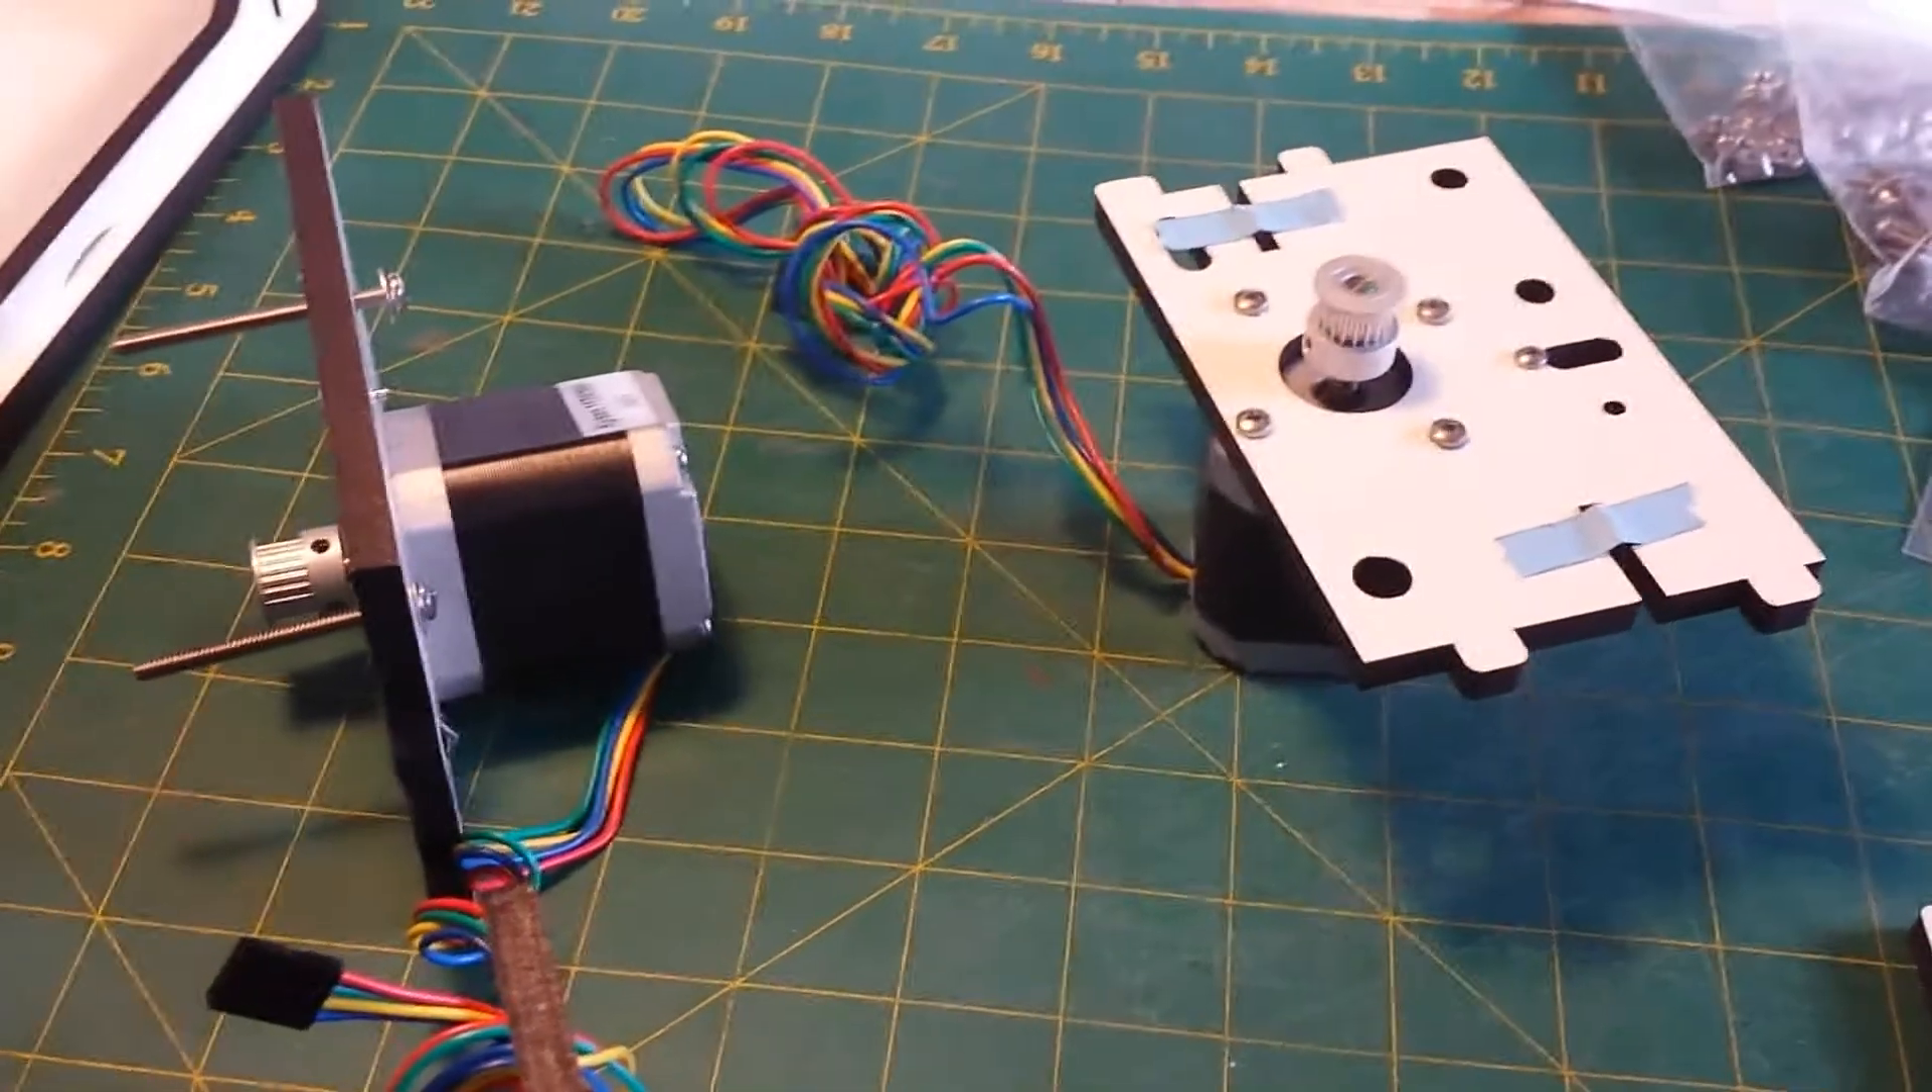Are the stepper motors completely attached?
Yes.